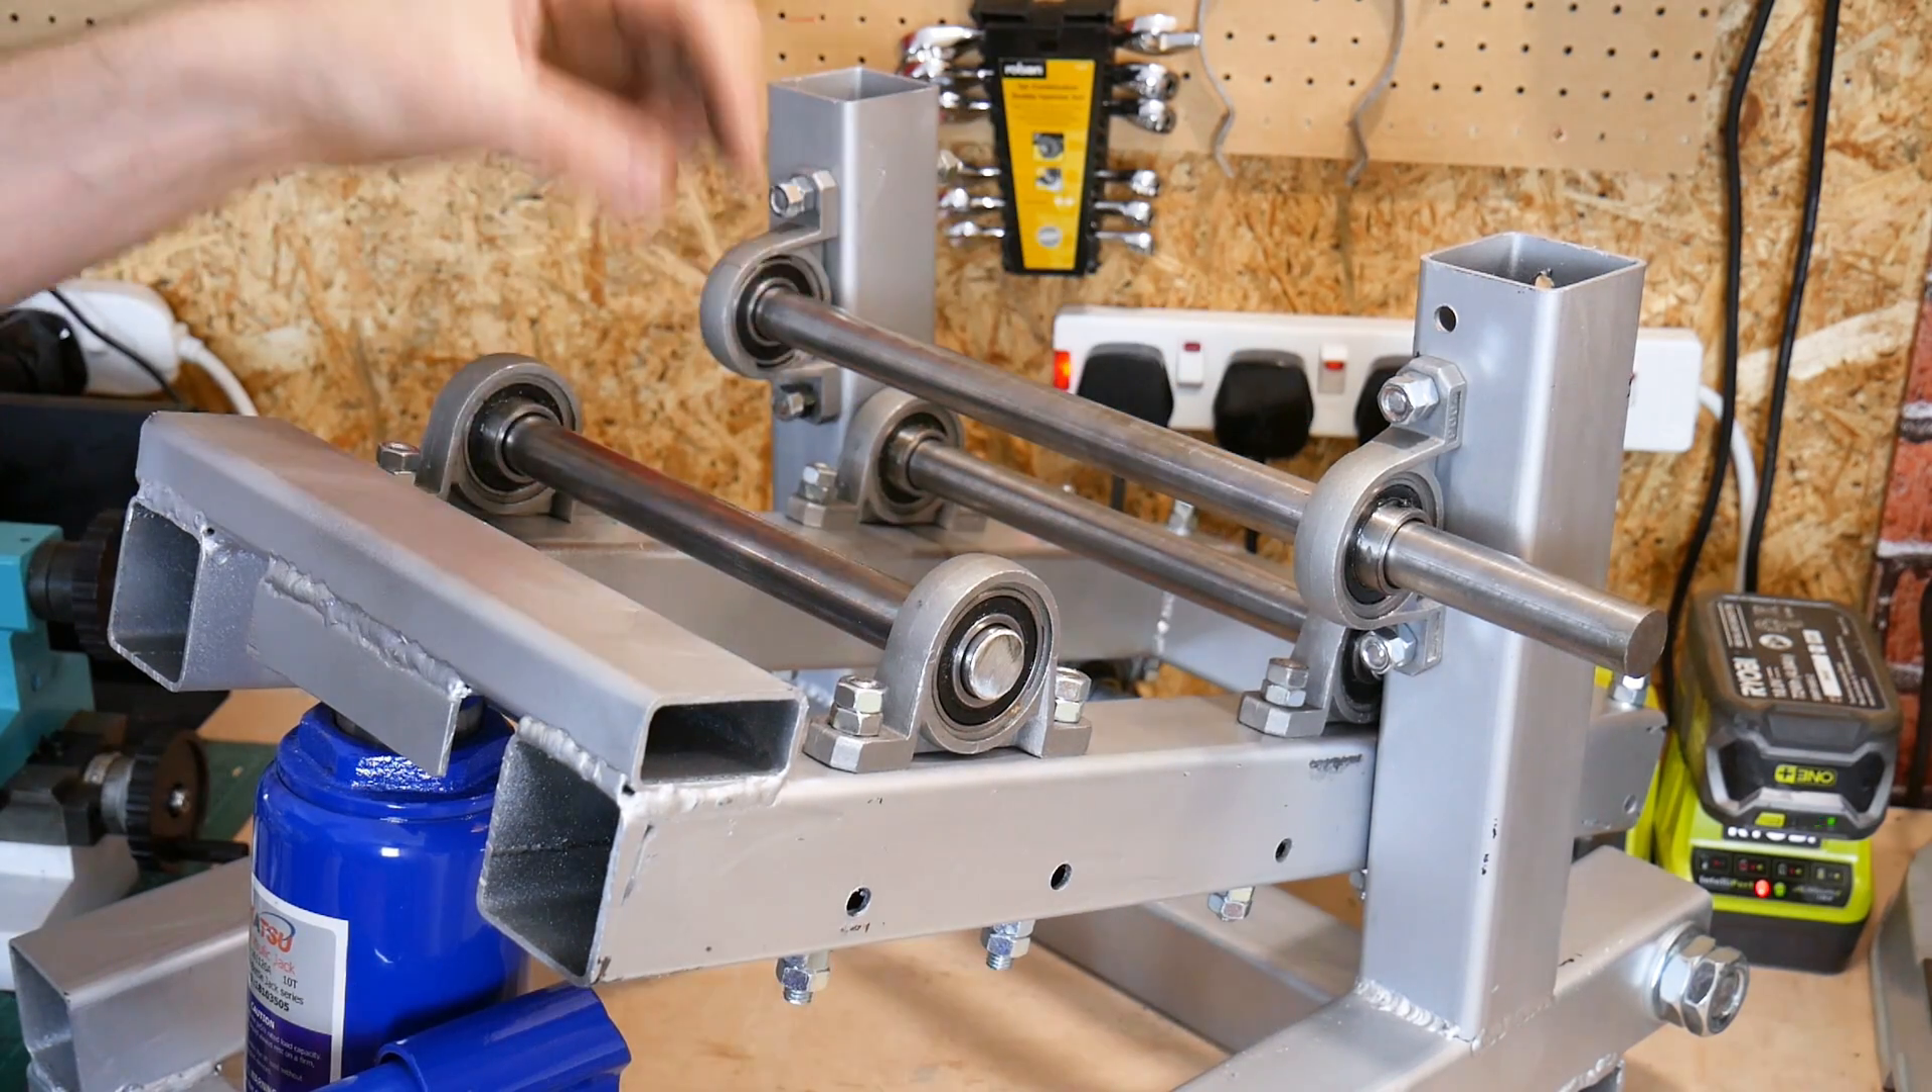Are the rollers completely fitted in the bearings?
Yes.